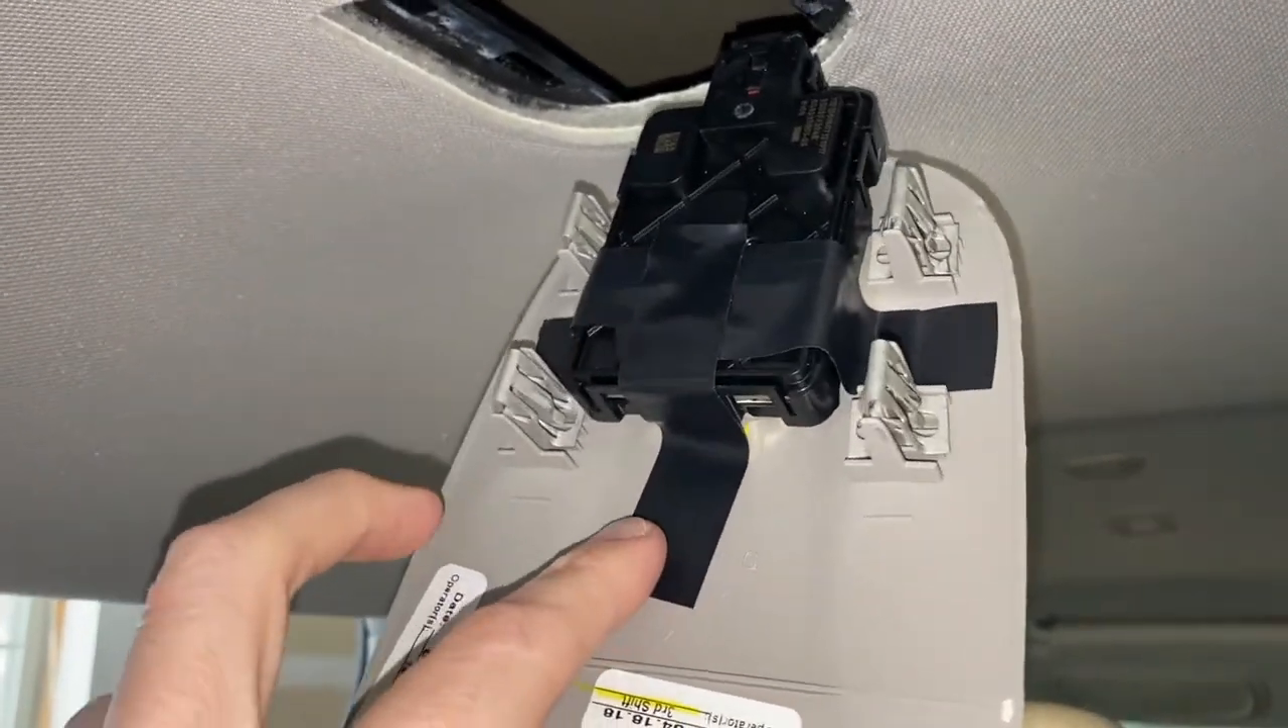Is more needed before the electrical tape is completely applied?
No.